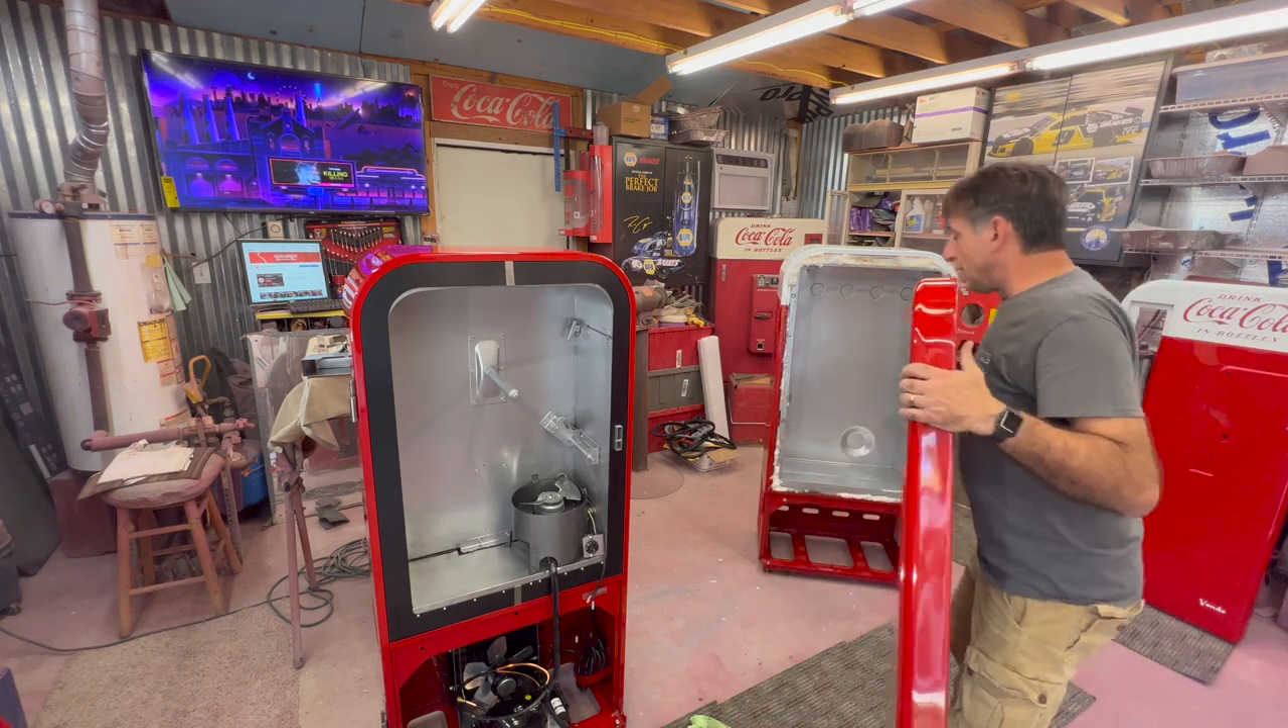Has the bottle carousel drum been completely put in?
No.